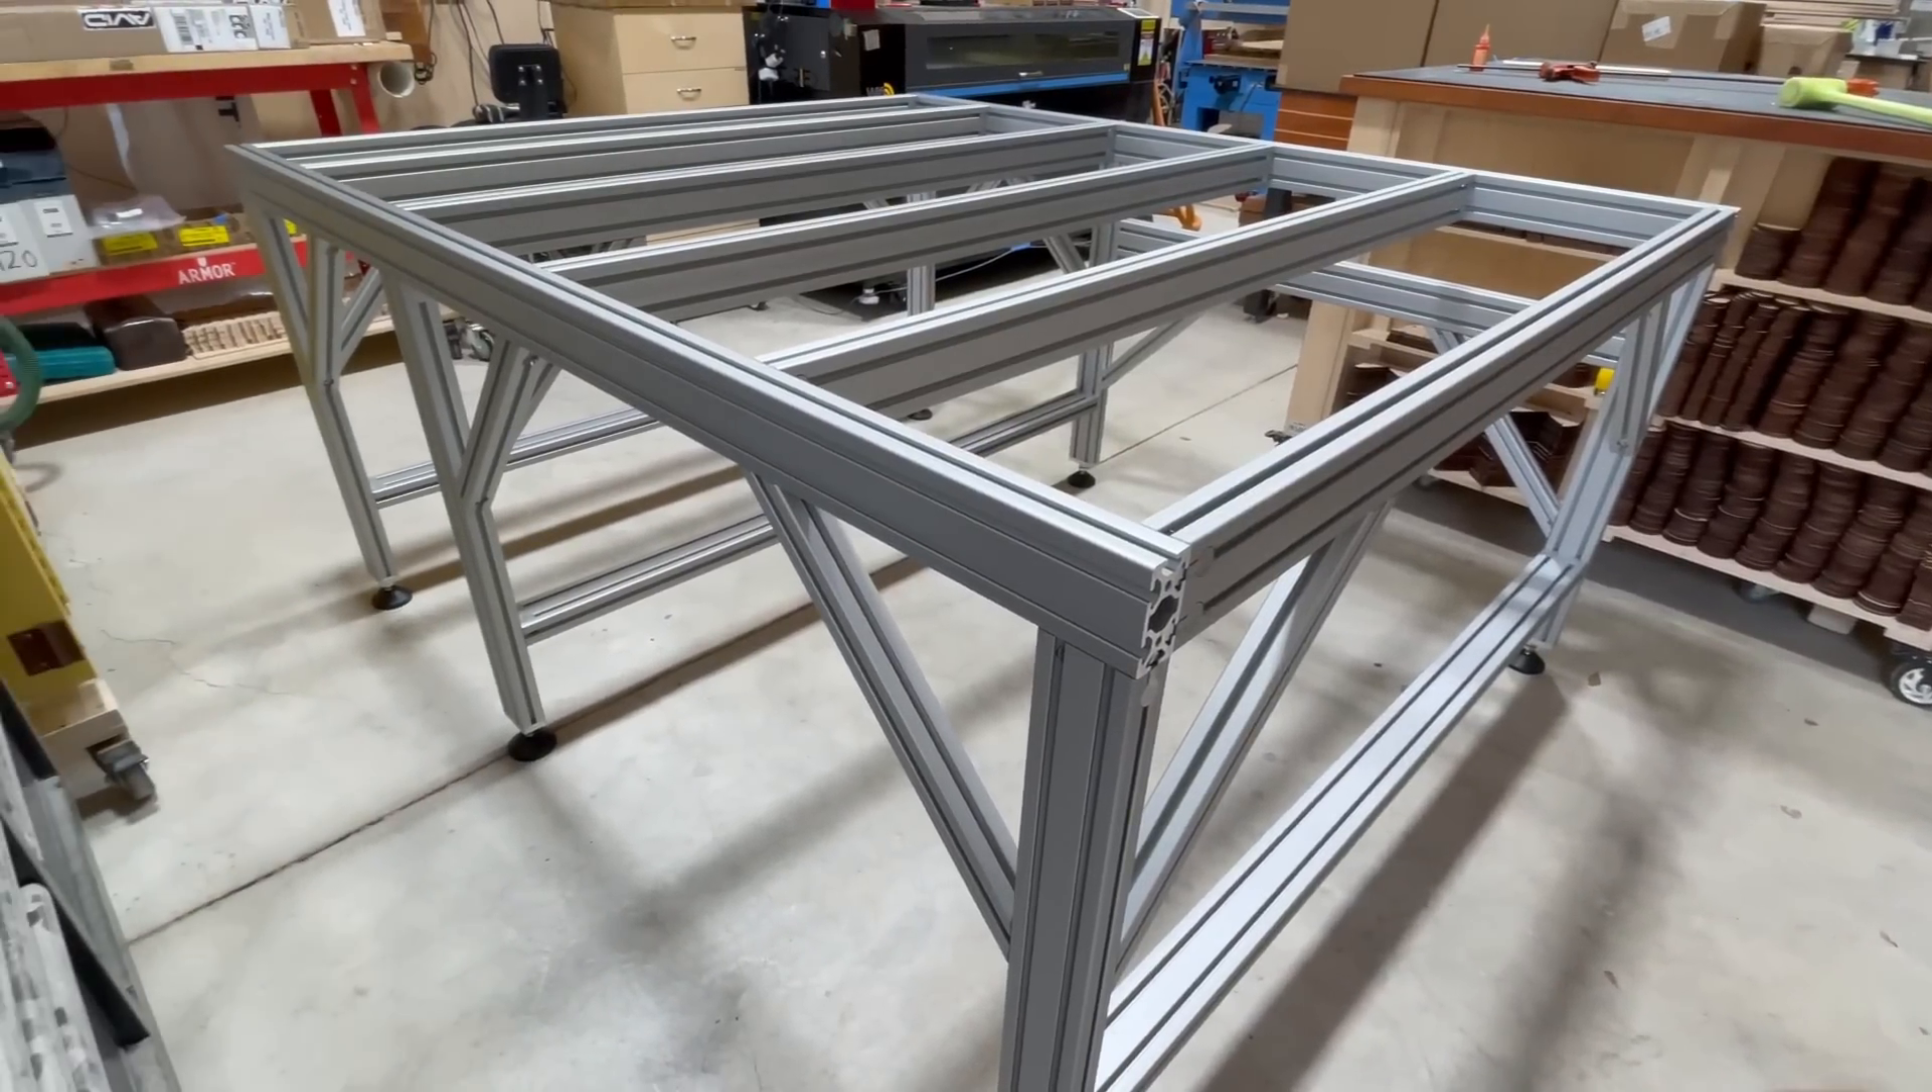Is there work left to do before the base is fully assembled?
No.